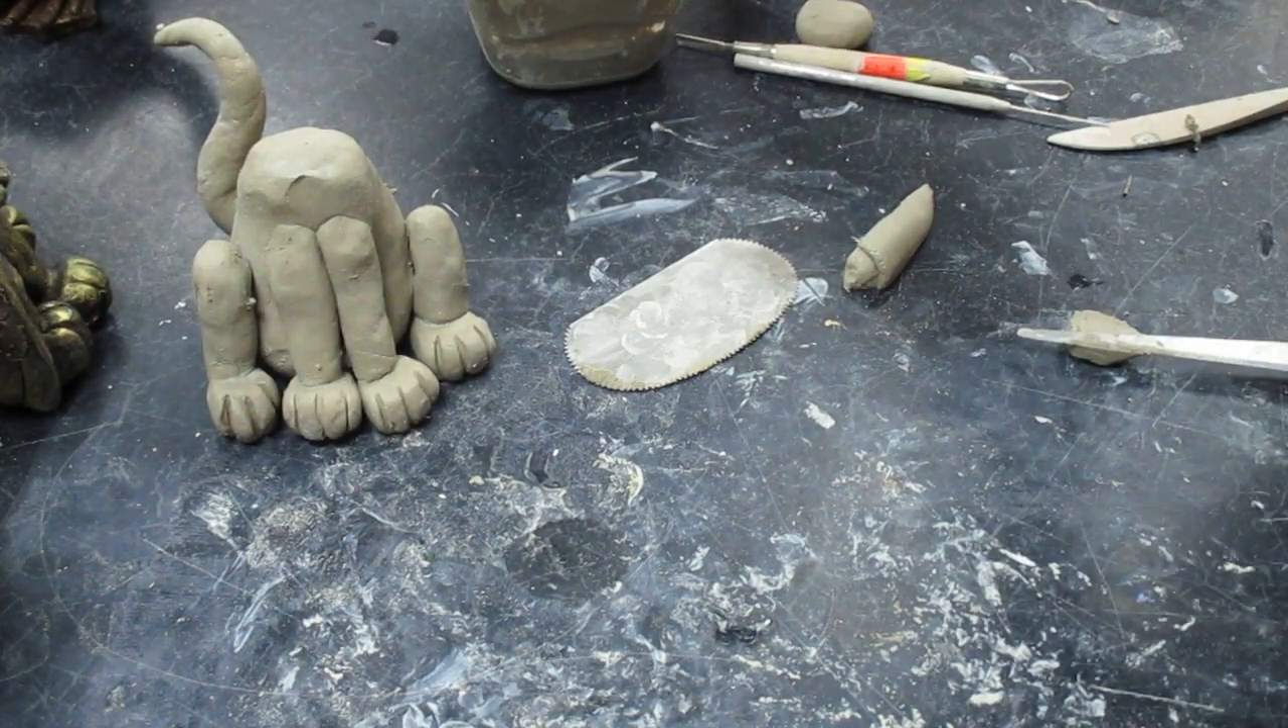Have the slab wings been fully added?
No.